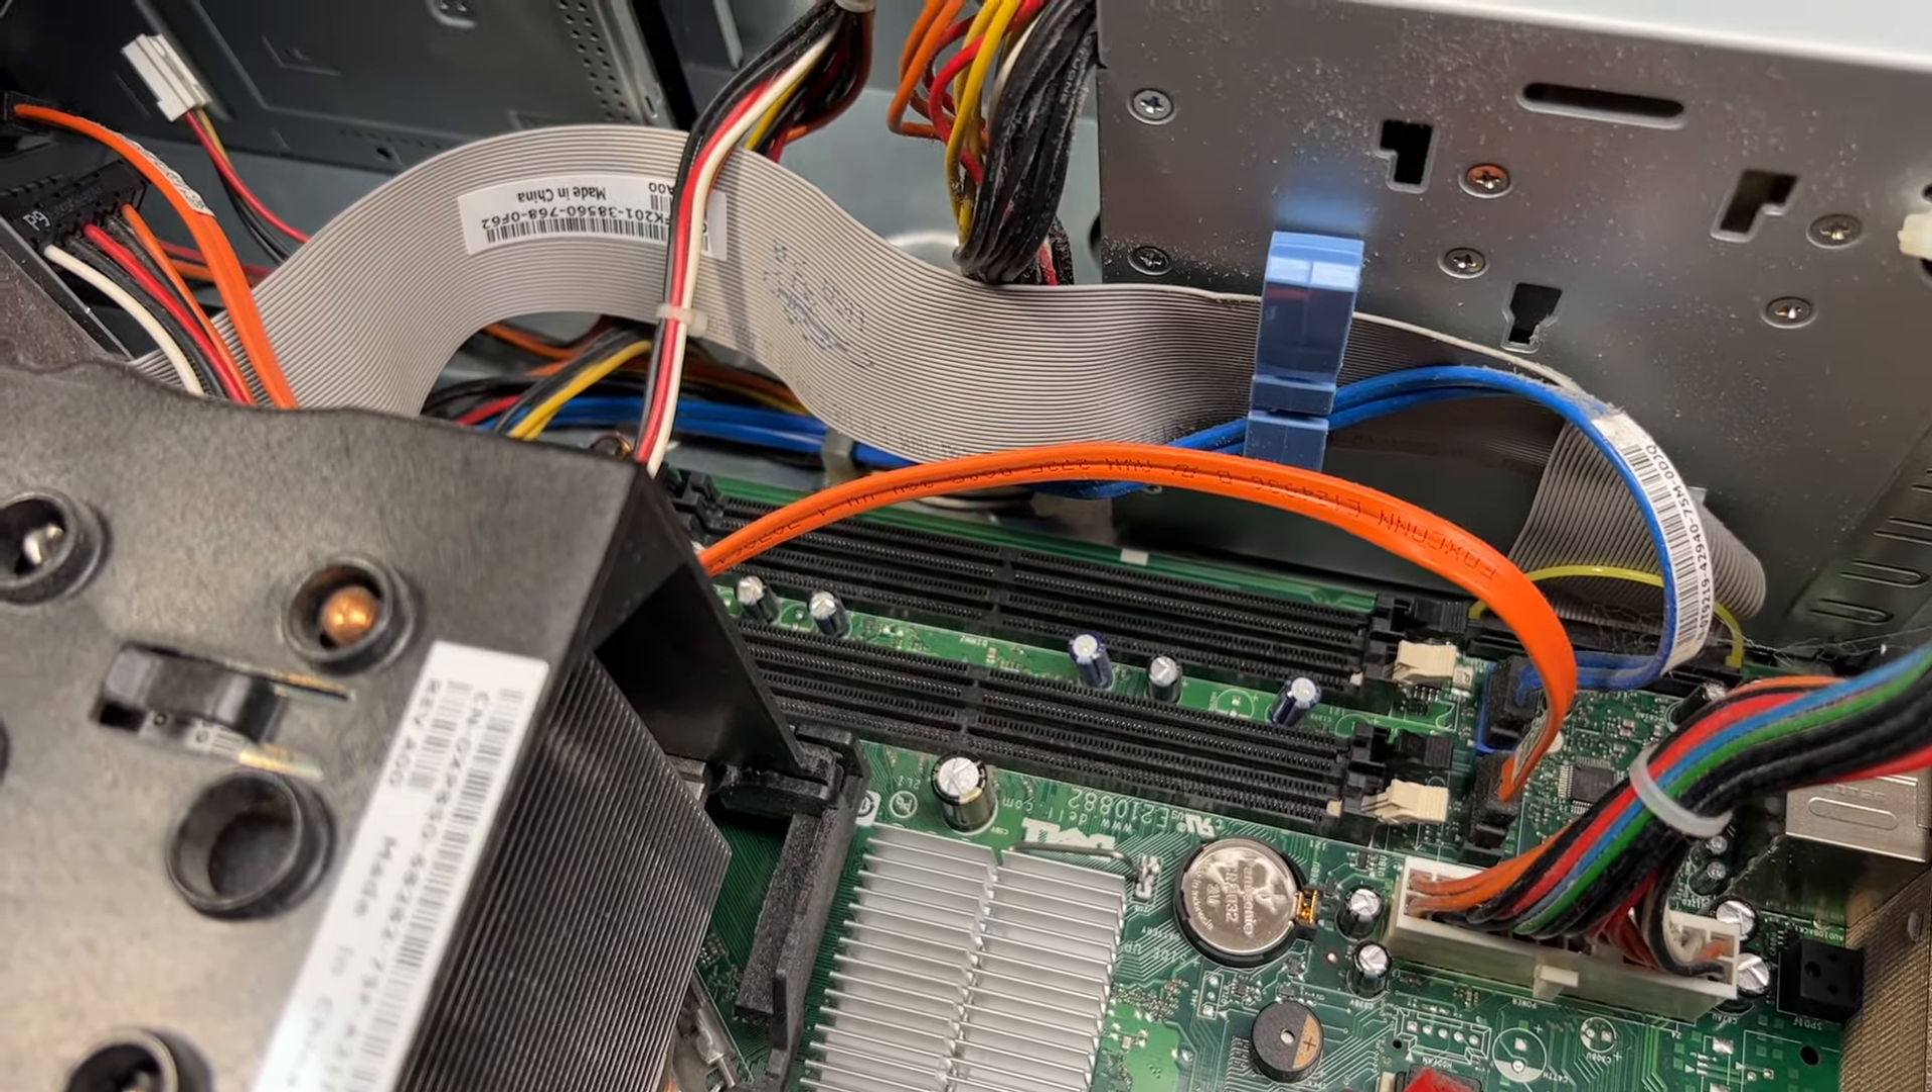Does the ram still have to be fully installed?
Yes.